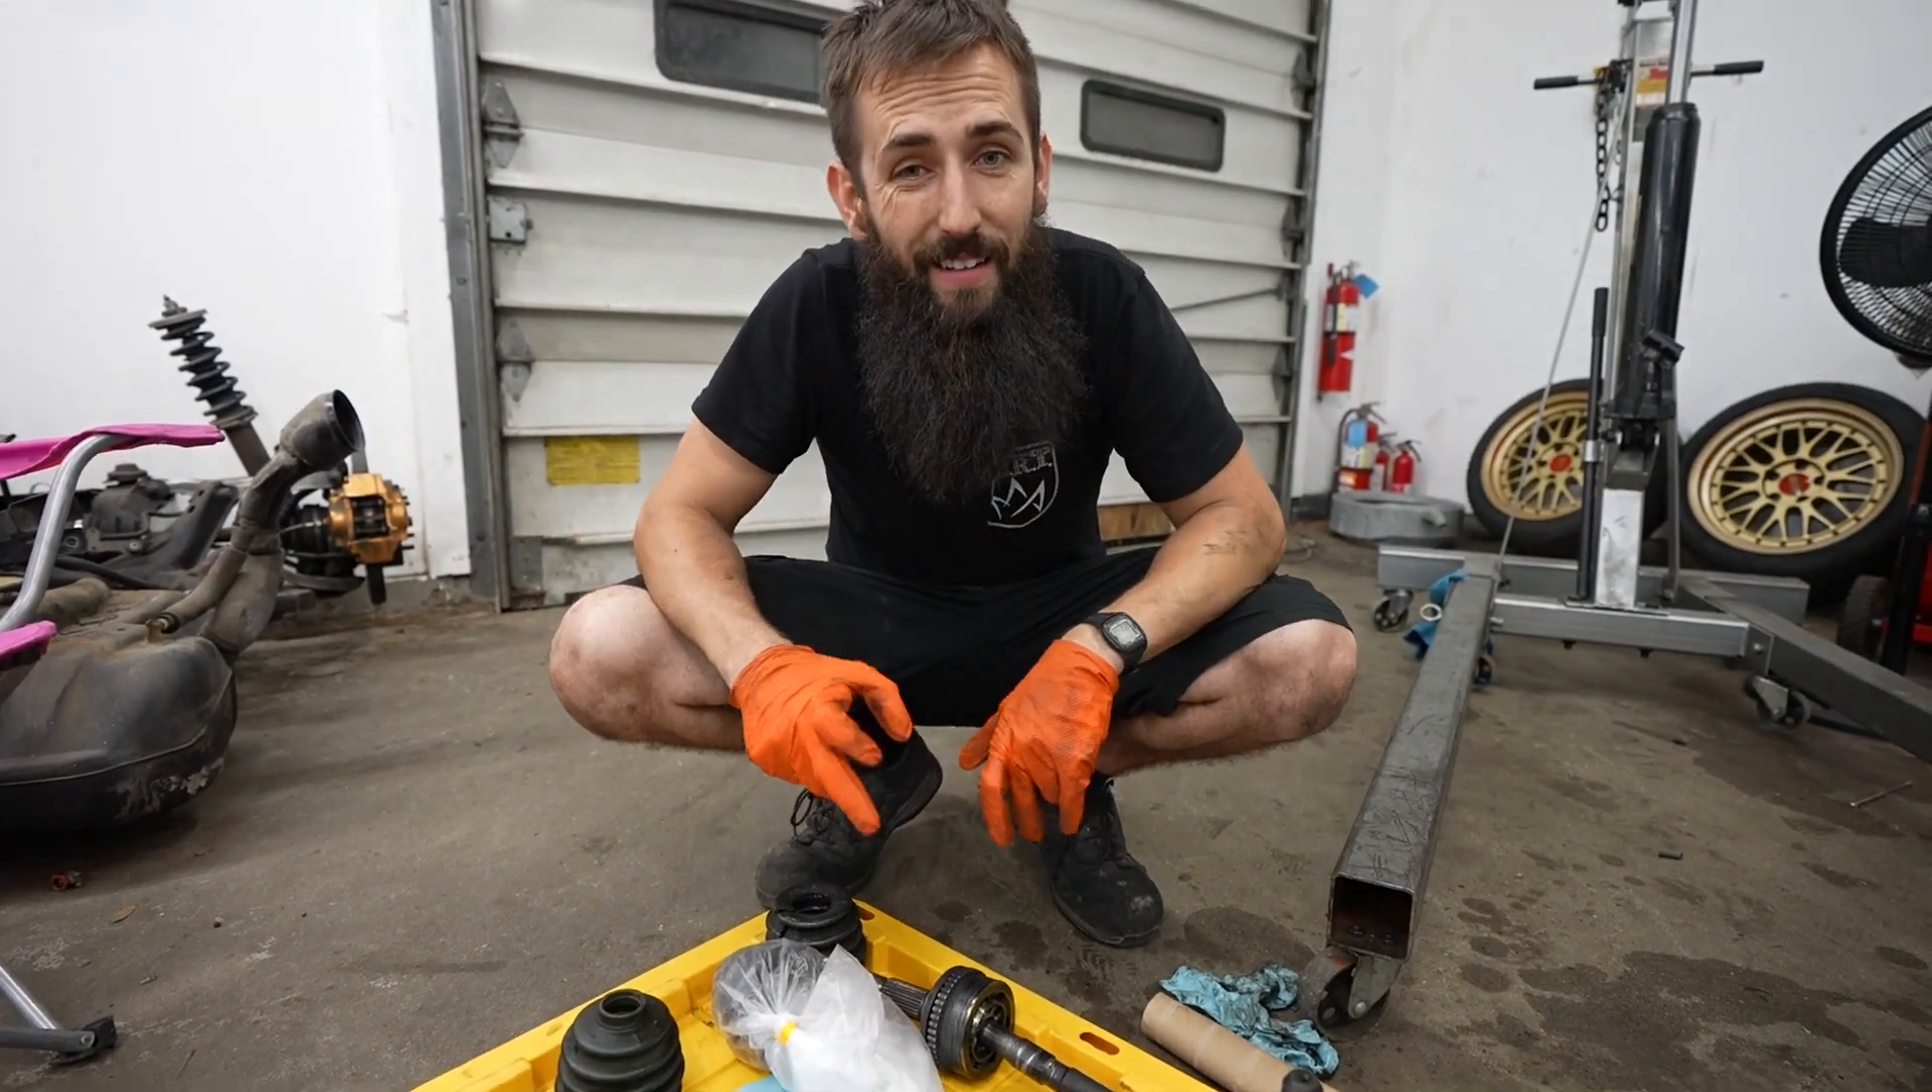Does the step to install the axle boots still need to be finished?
Yes.